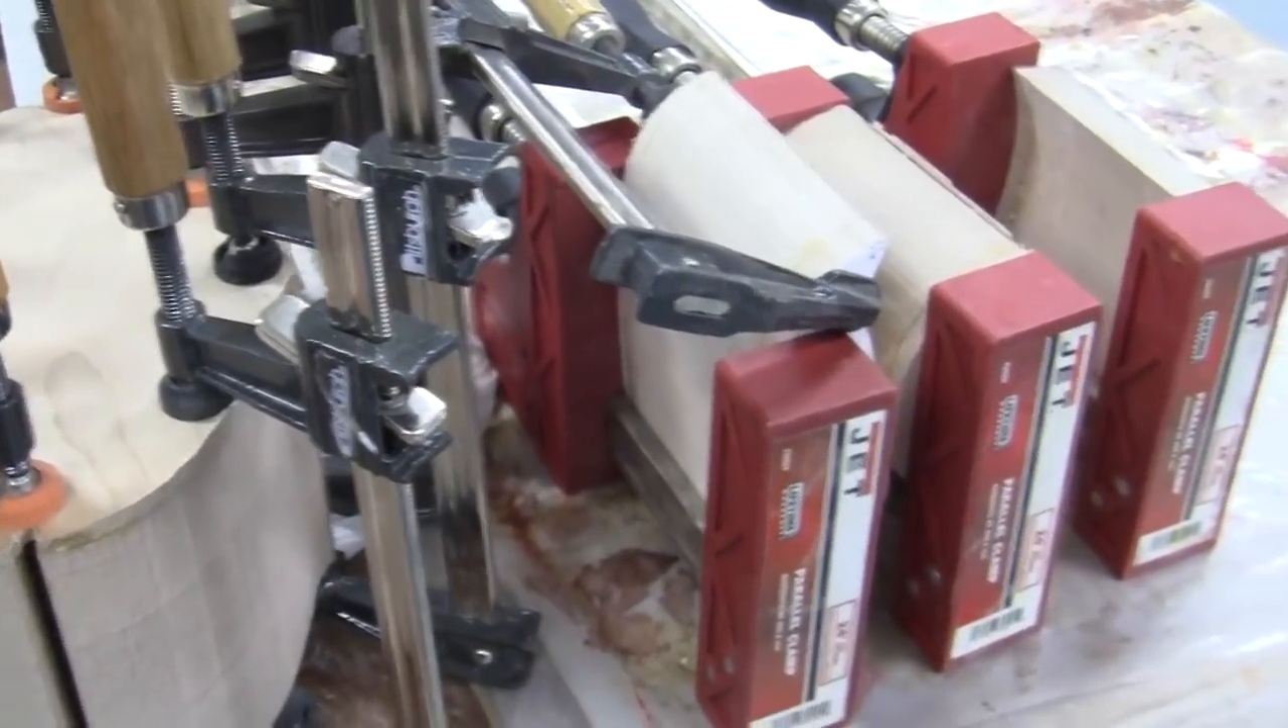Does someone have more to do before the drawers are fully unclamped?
Yes.